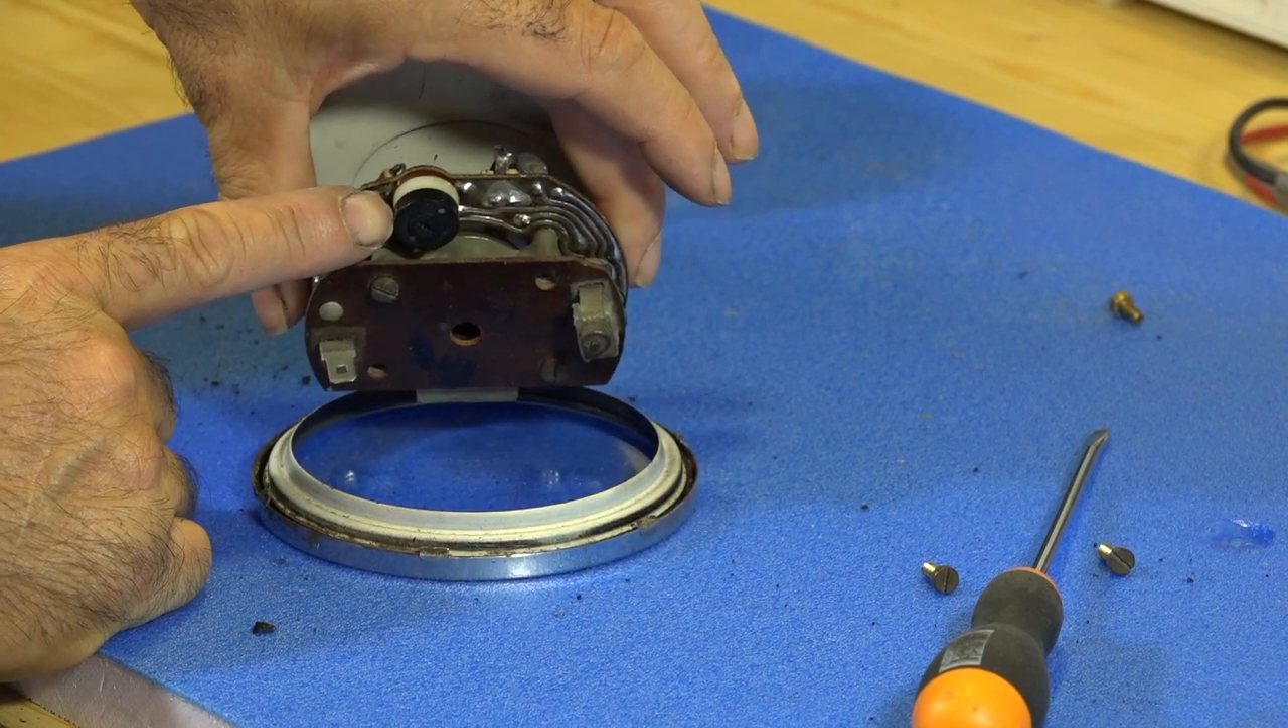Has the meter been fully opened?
Yes.